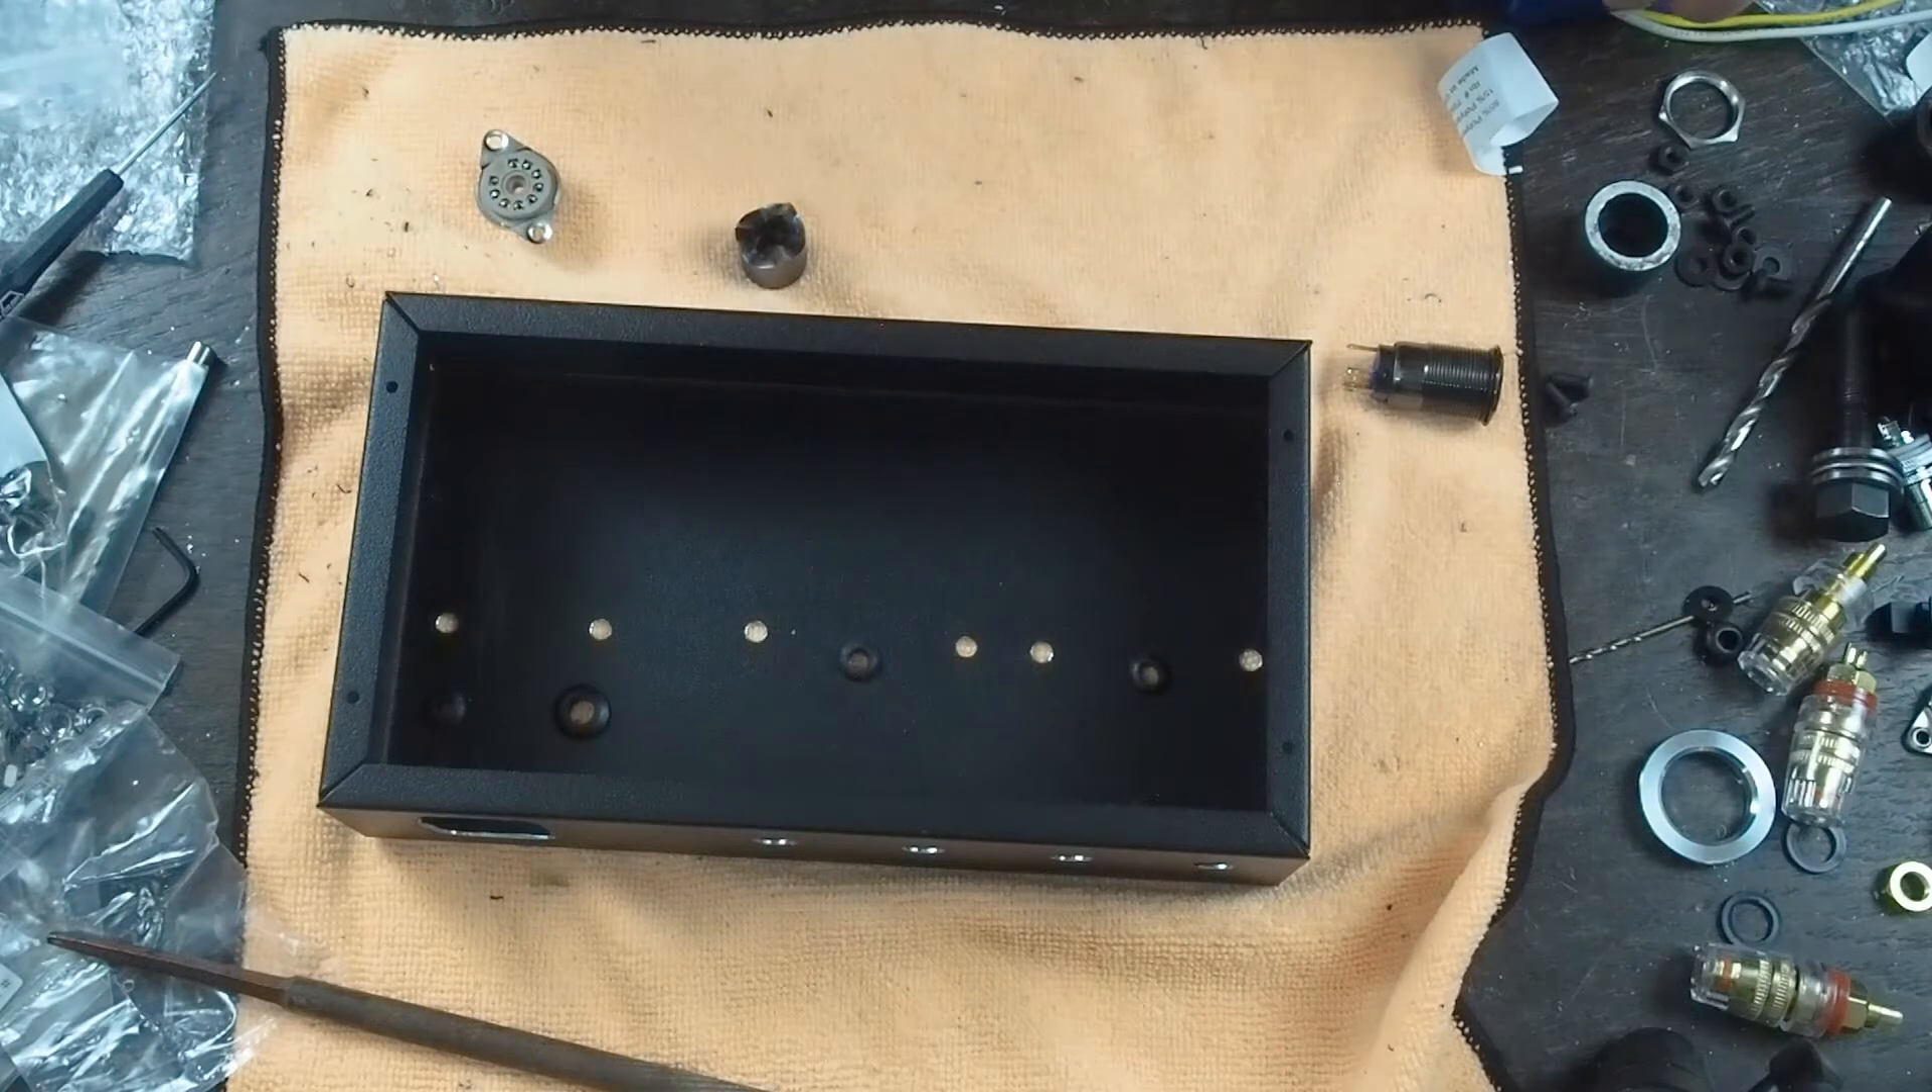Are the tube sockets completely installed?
No.